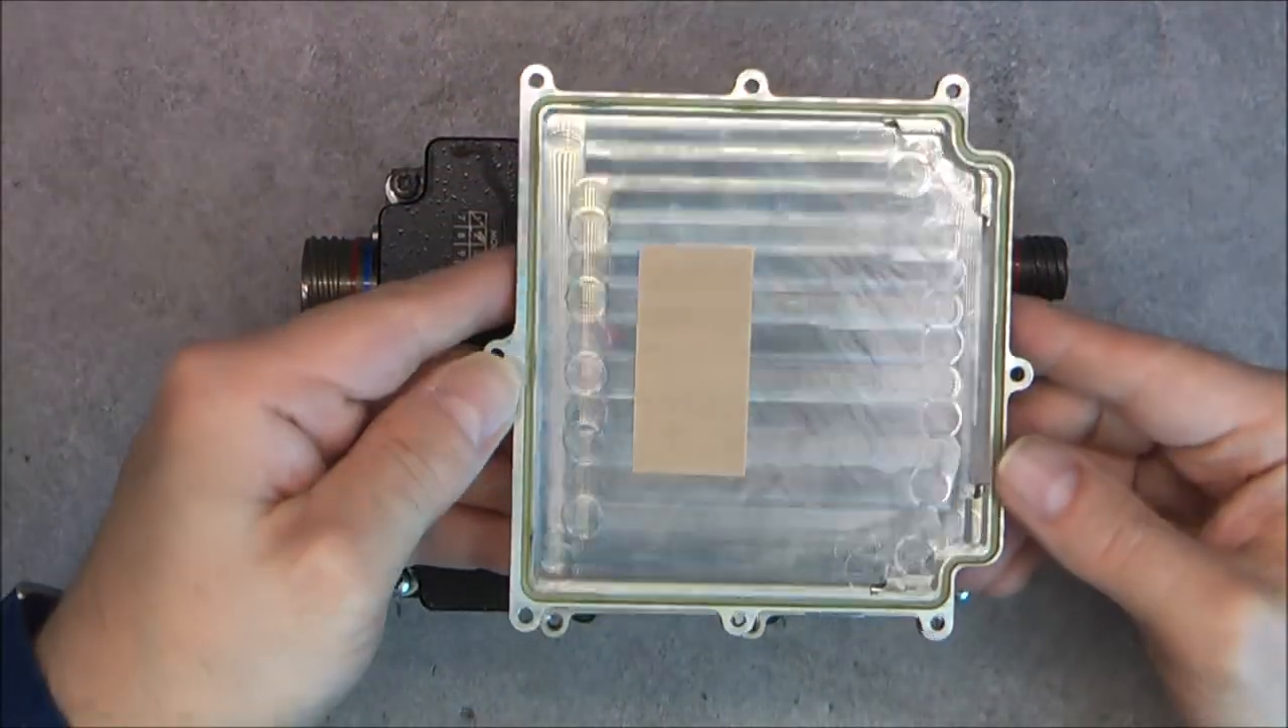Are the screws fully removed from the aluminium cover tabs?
Yes.